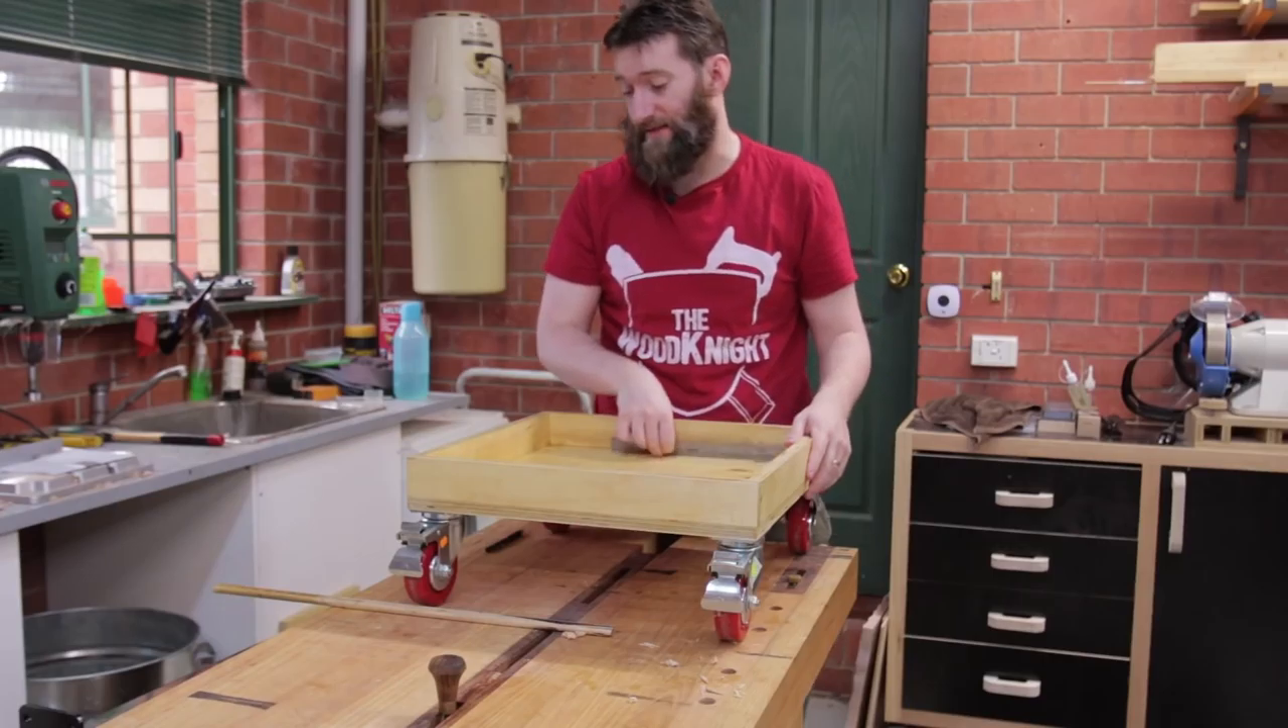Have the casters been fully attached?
Yes.